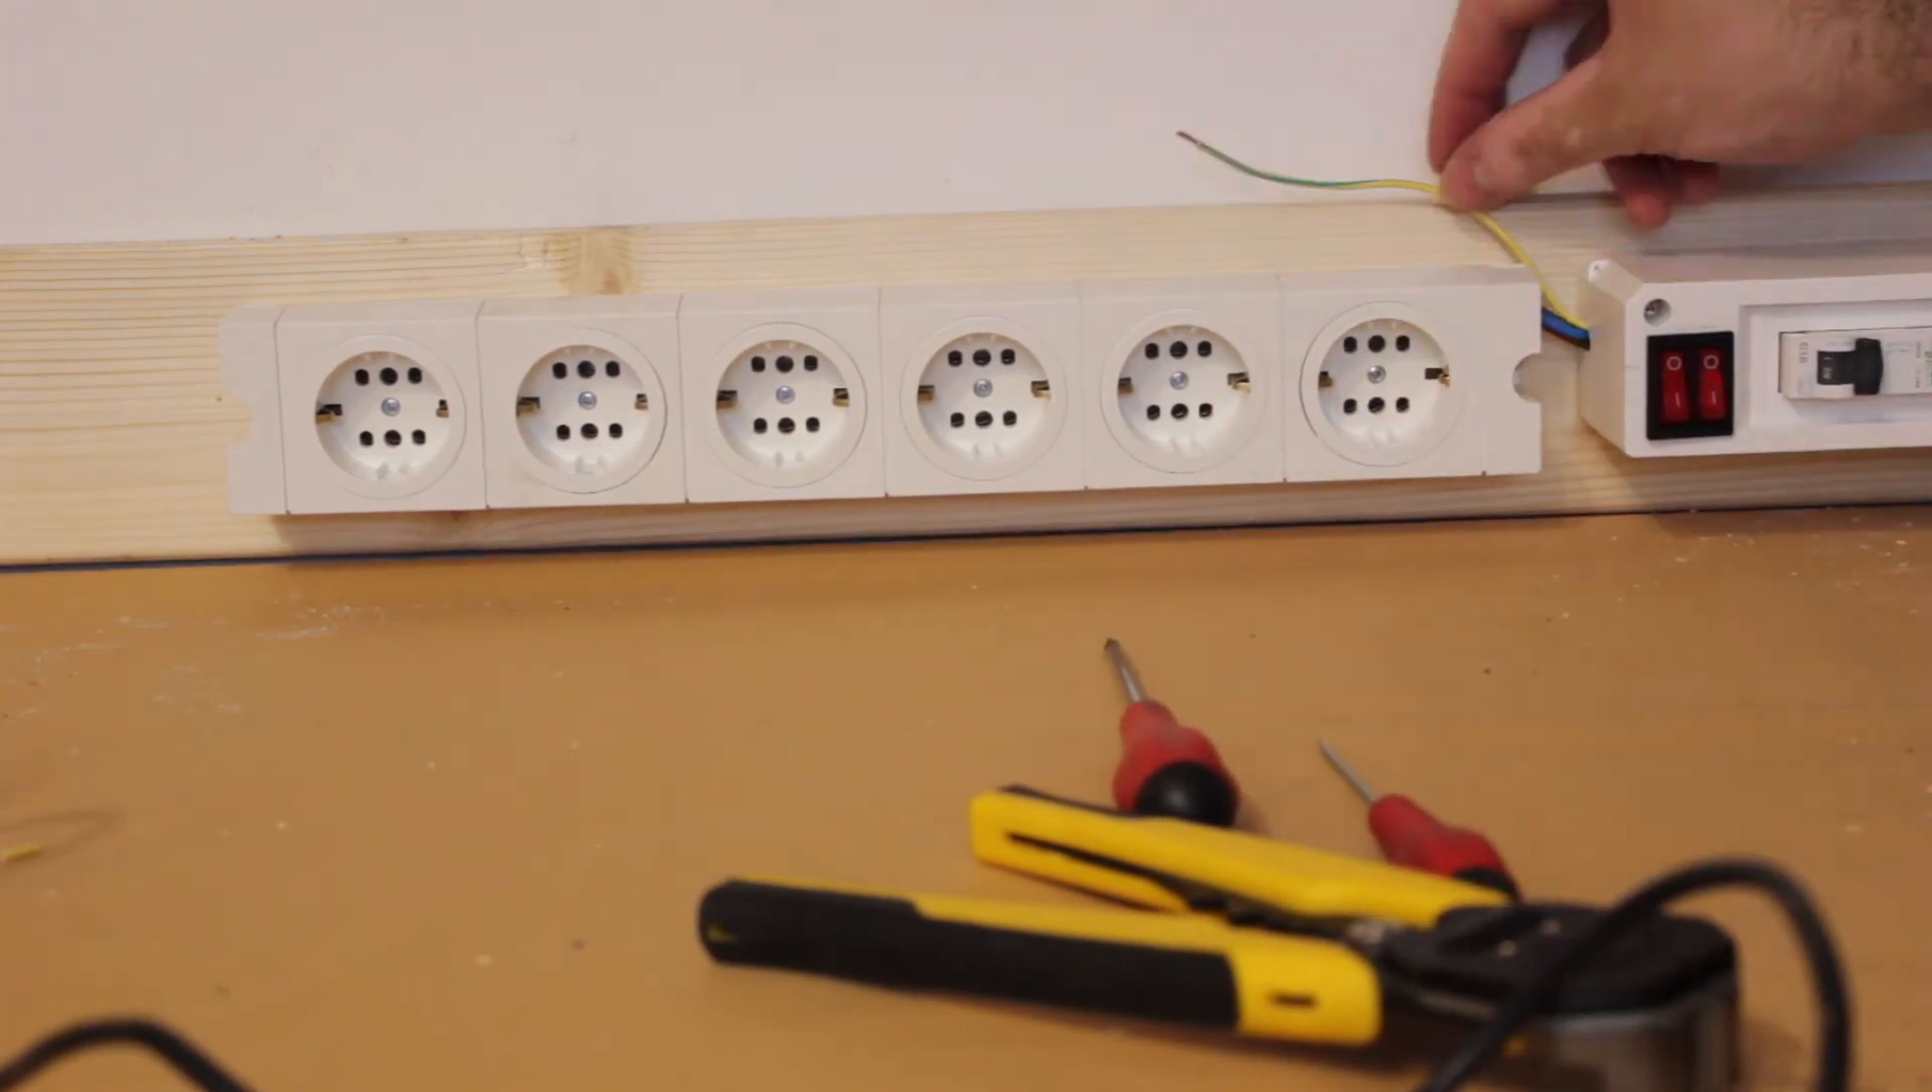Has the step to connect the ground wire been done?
No.